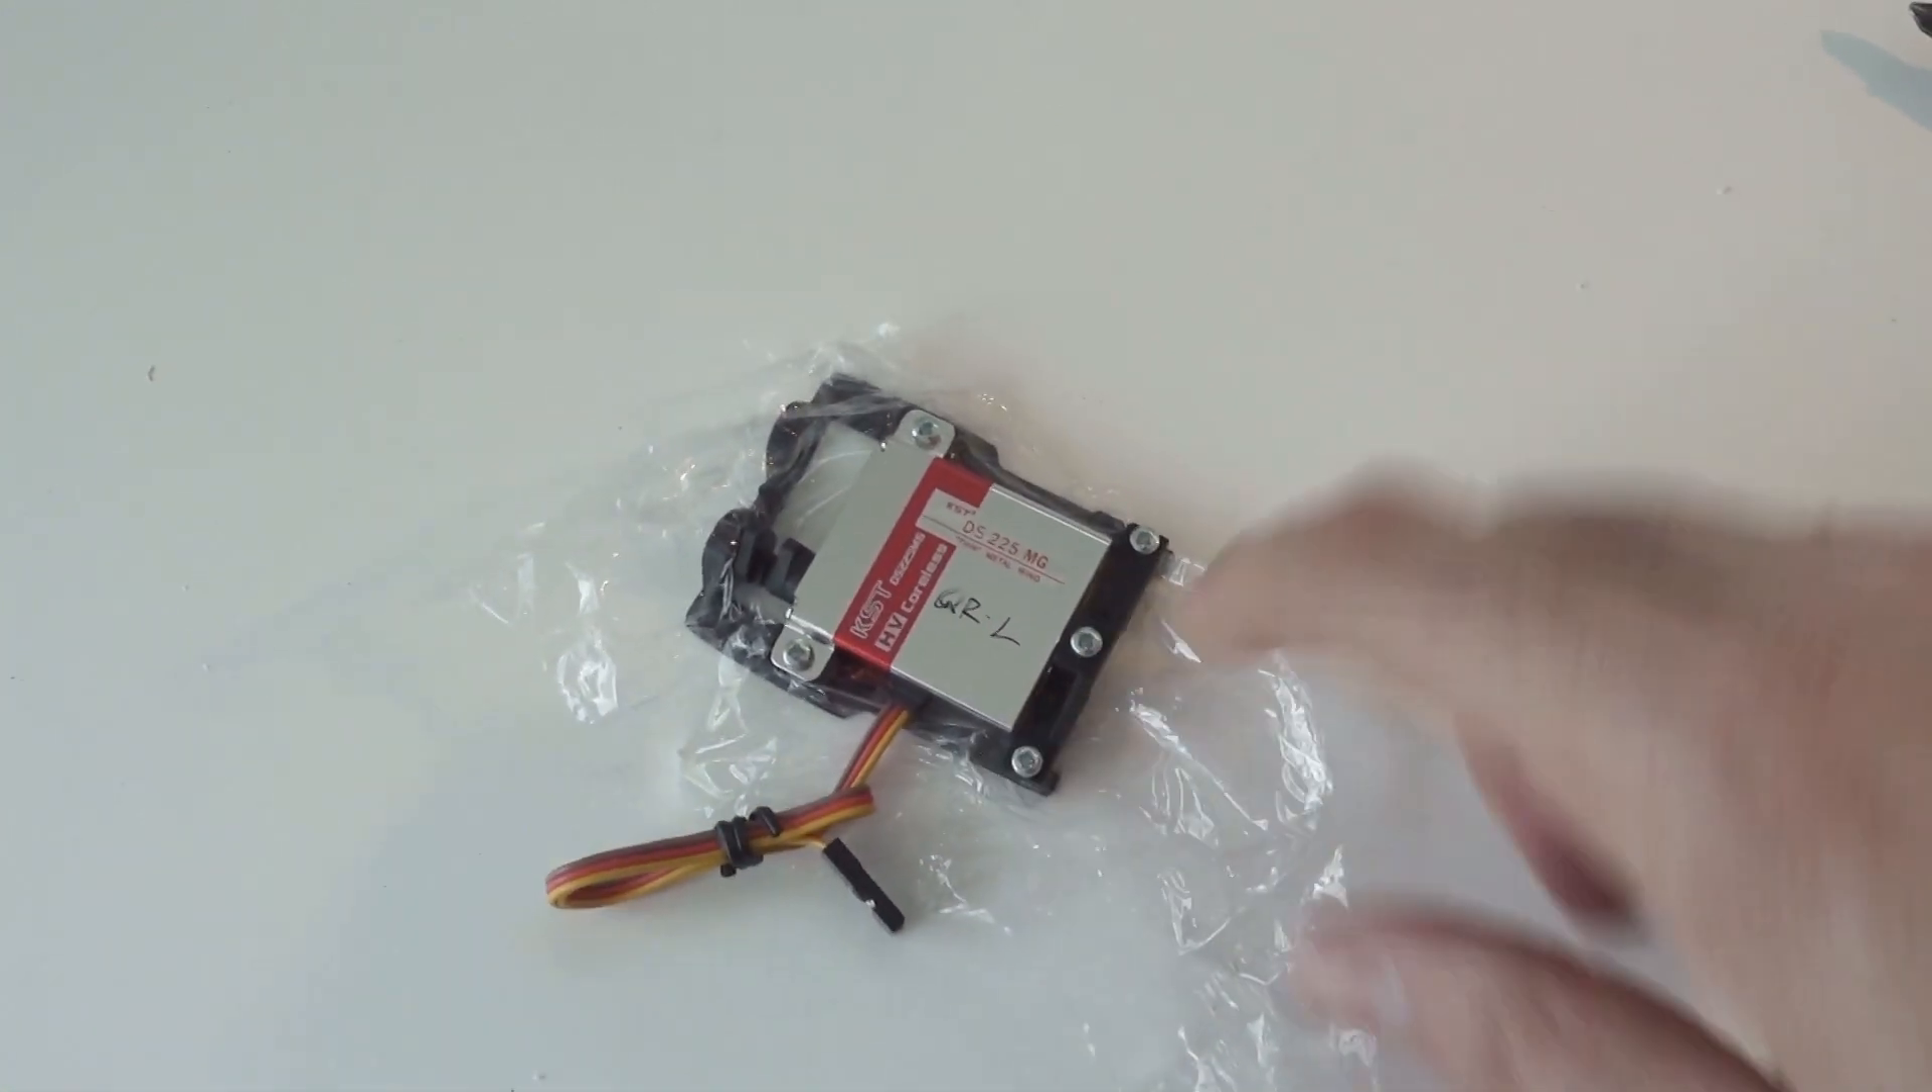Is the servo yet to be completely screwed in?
No.